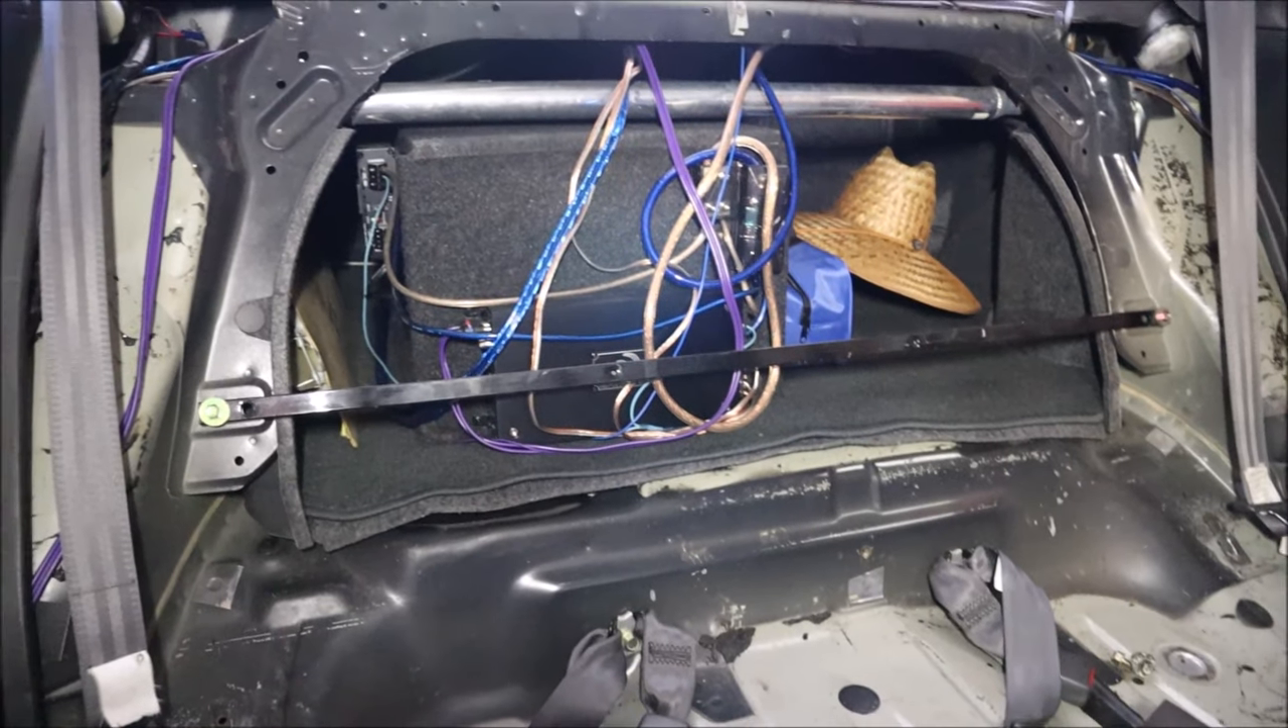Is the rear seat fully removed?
Yes.